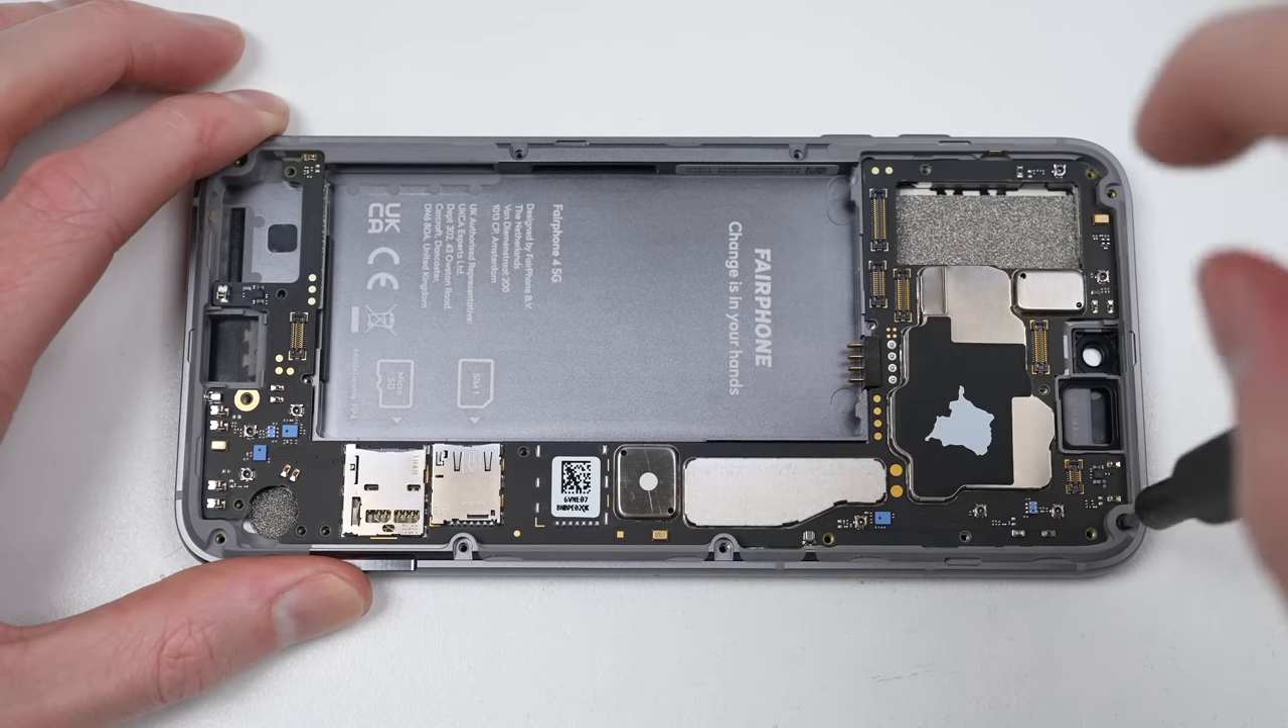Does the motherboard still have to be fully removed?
Yes.